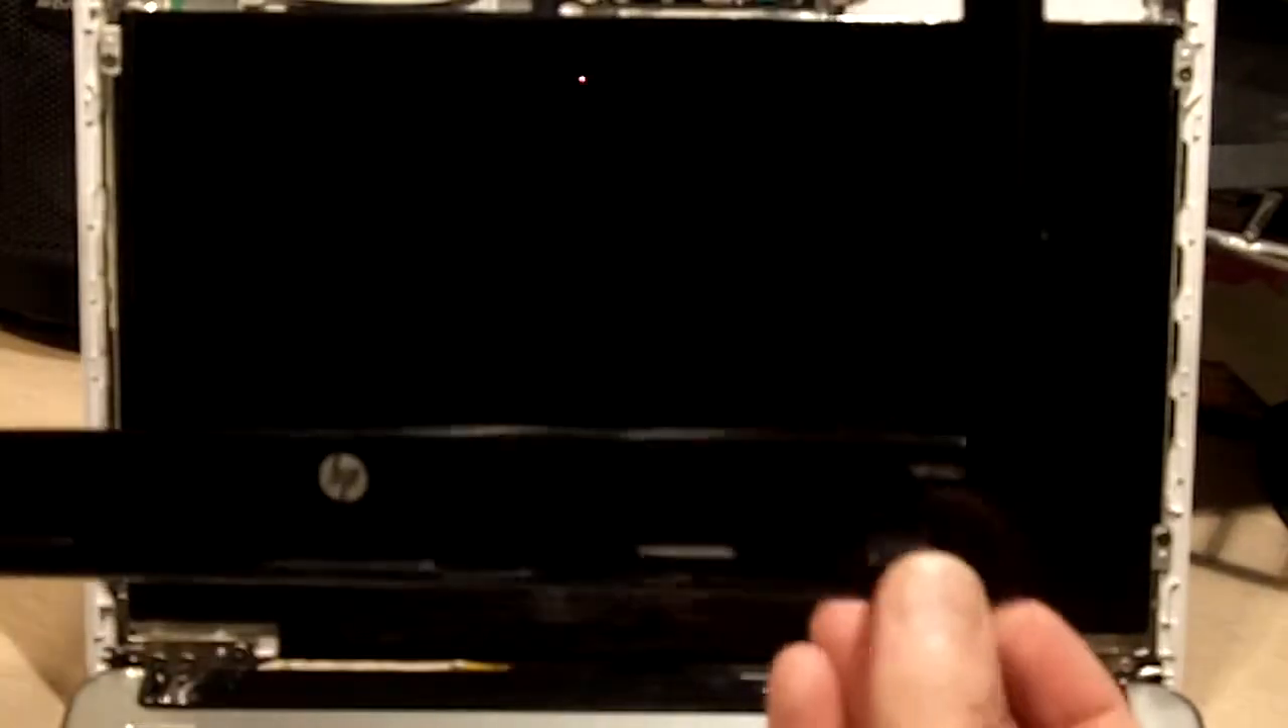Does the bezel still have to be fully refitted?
Yes.